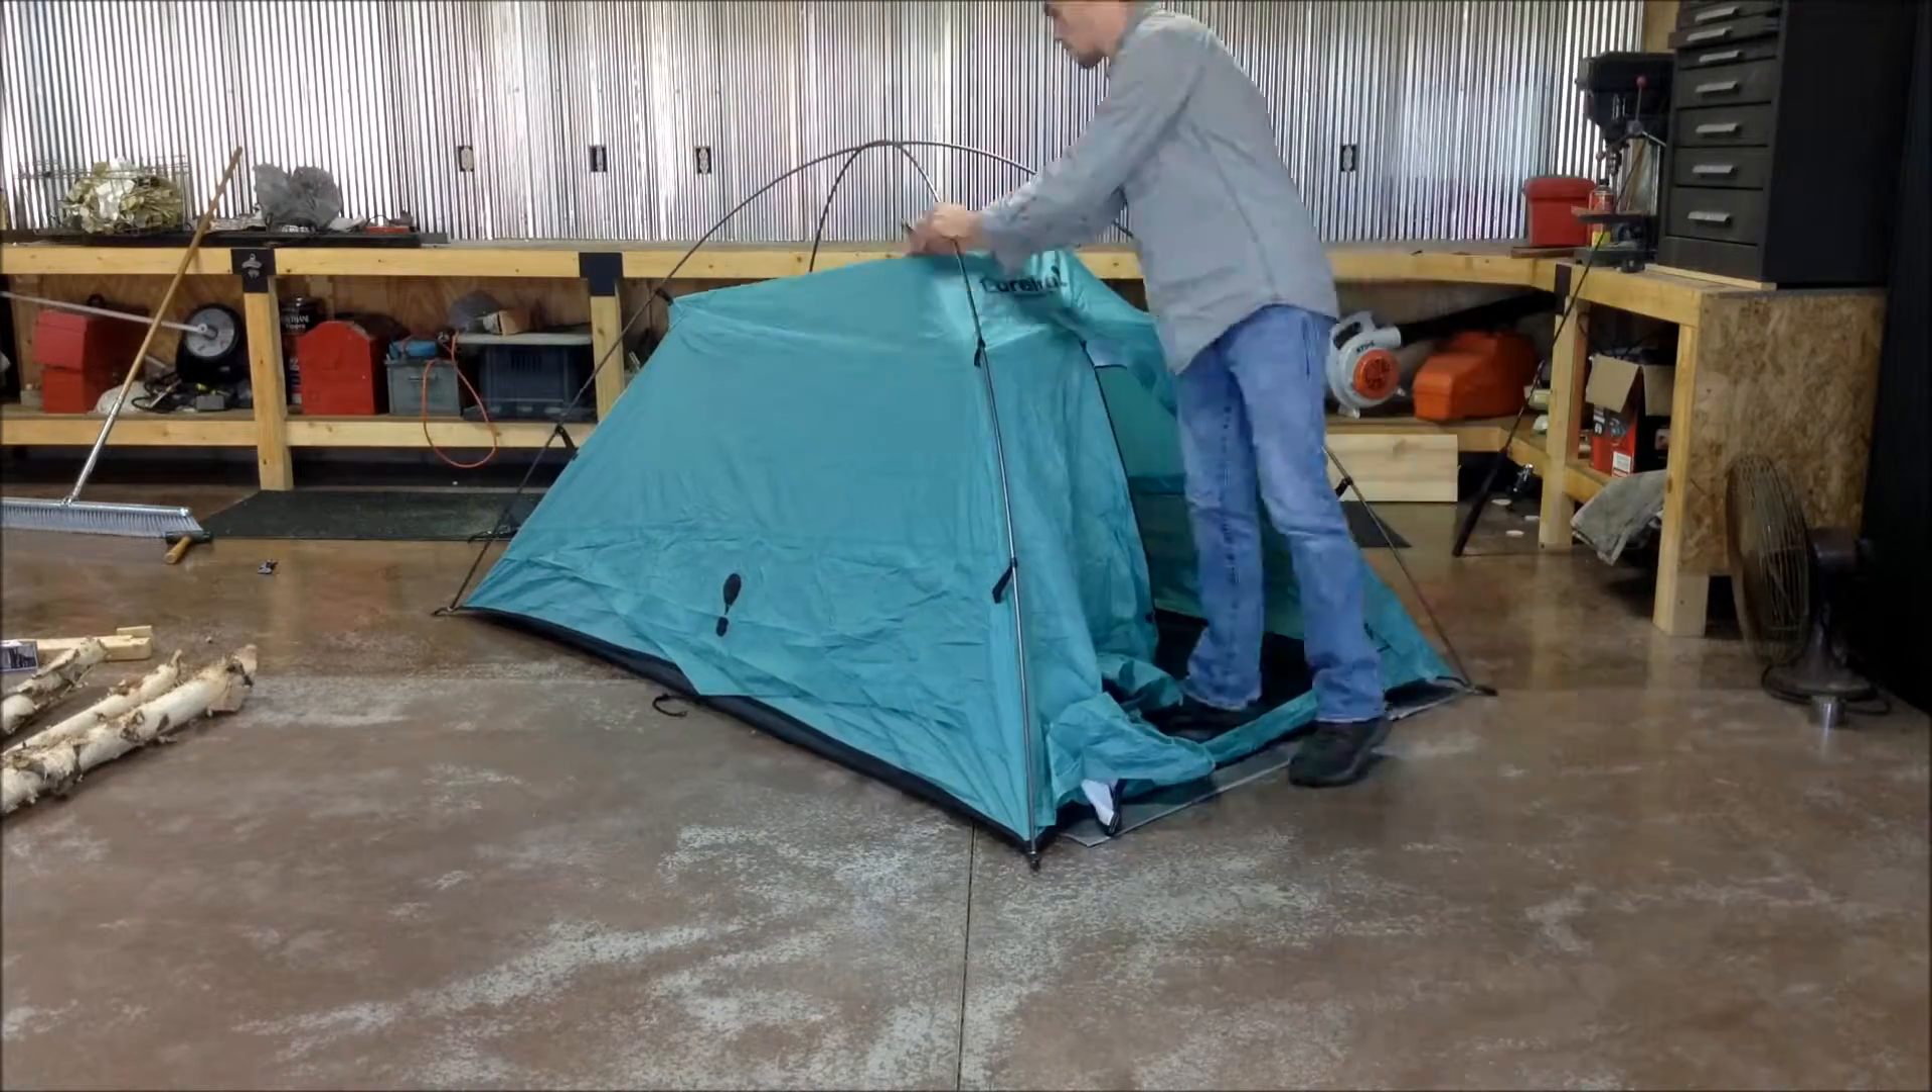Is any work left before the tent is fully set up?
Yes.